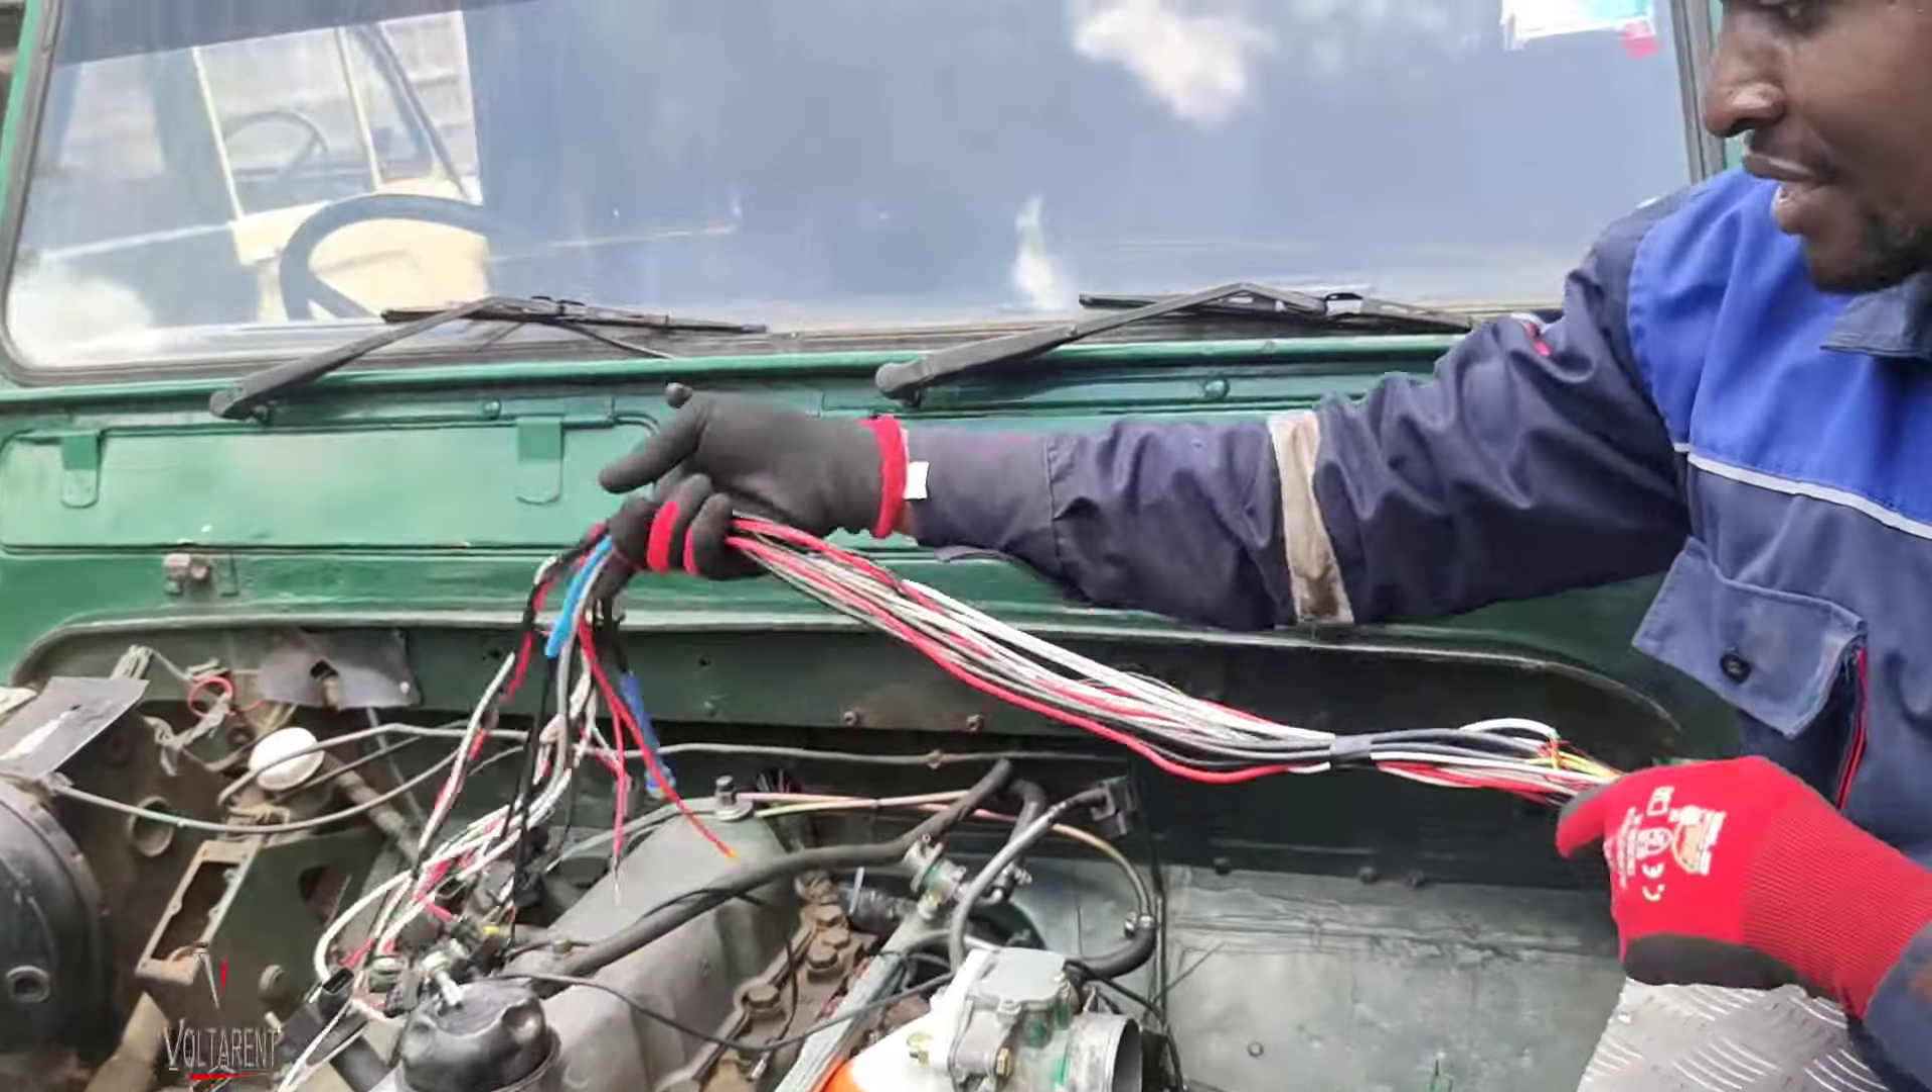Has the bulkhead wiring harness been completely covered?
No.